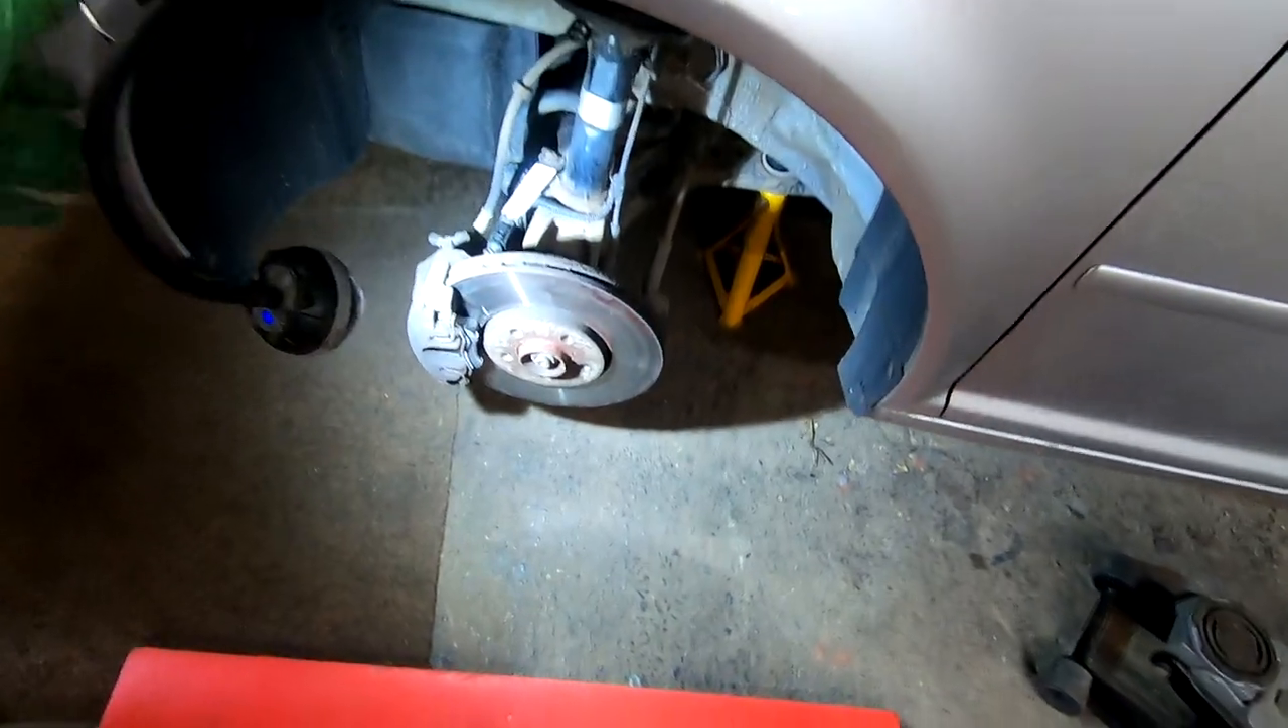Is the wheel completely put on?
No.